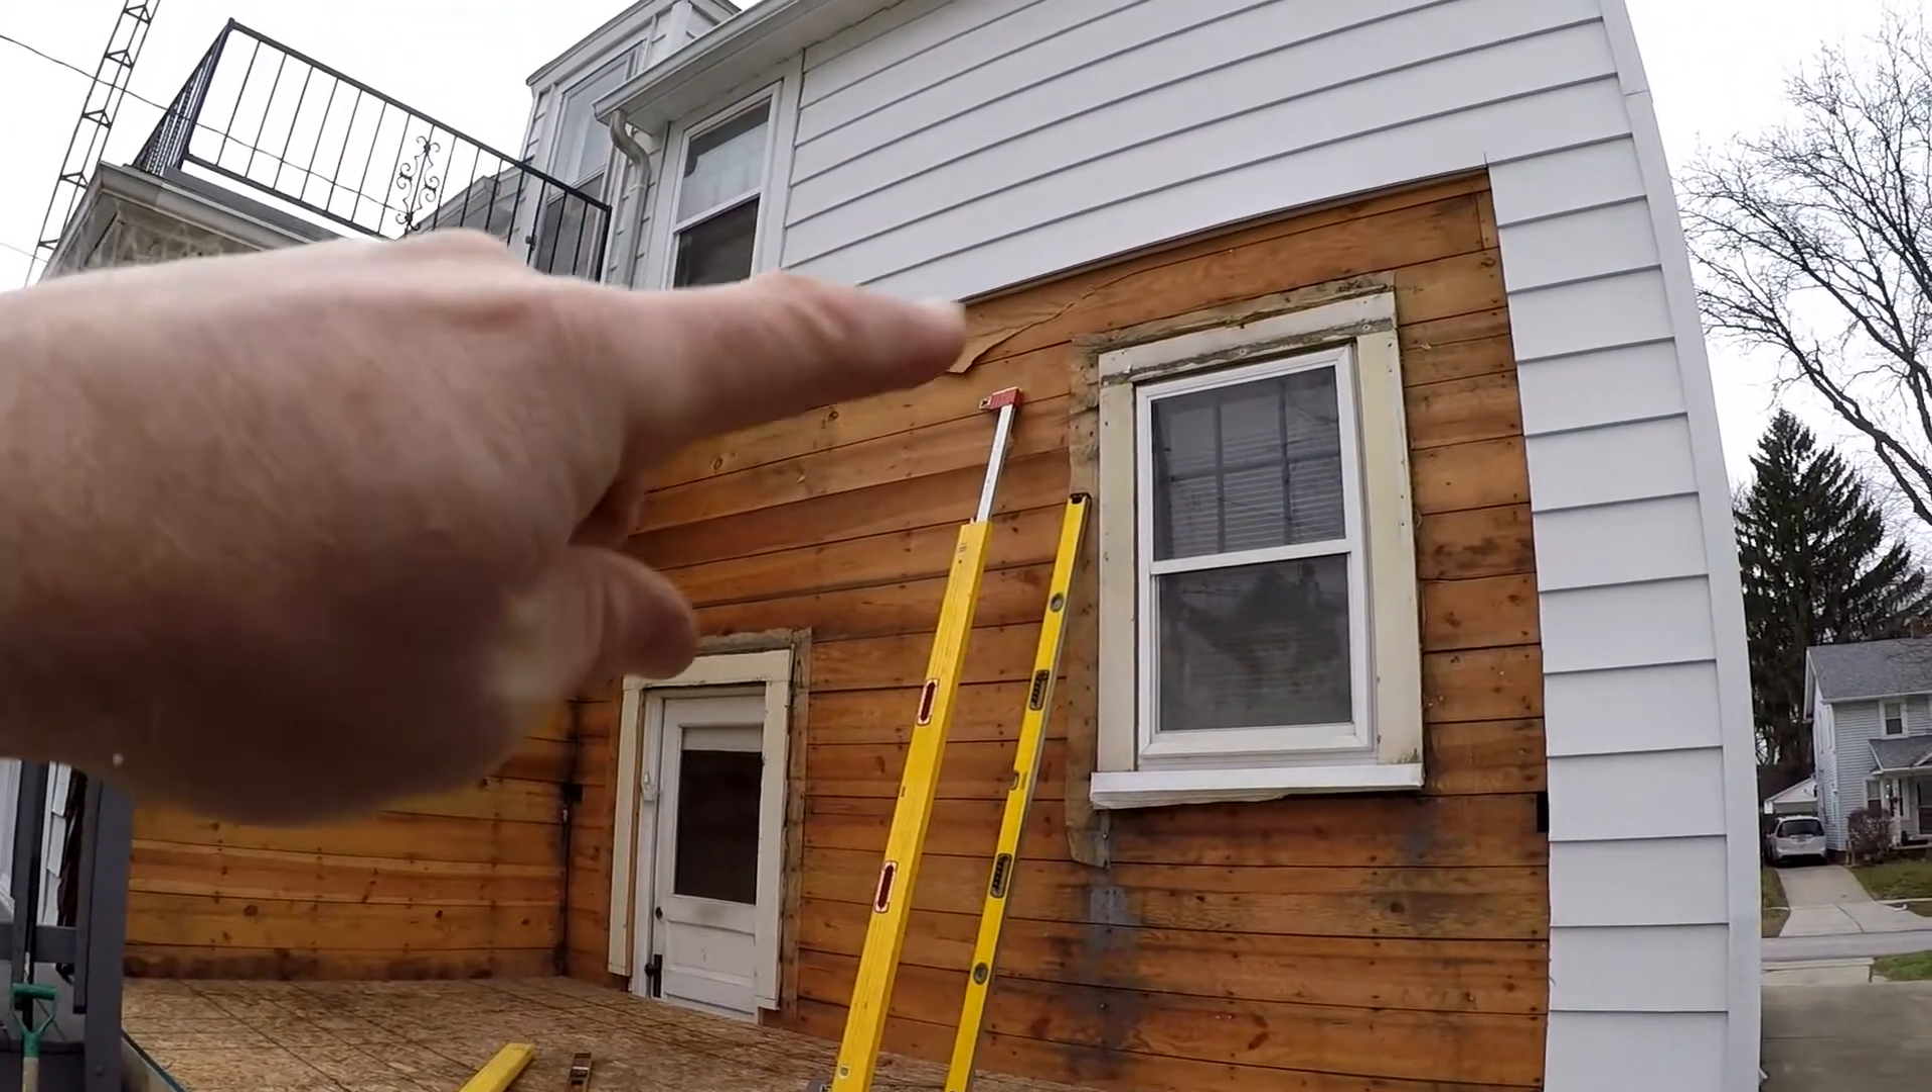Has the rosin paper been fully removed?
No.